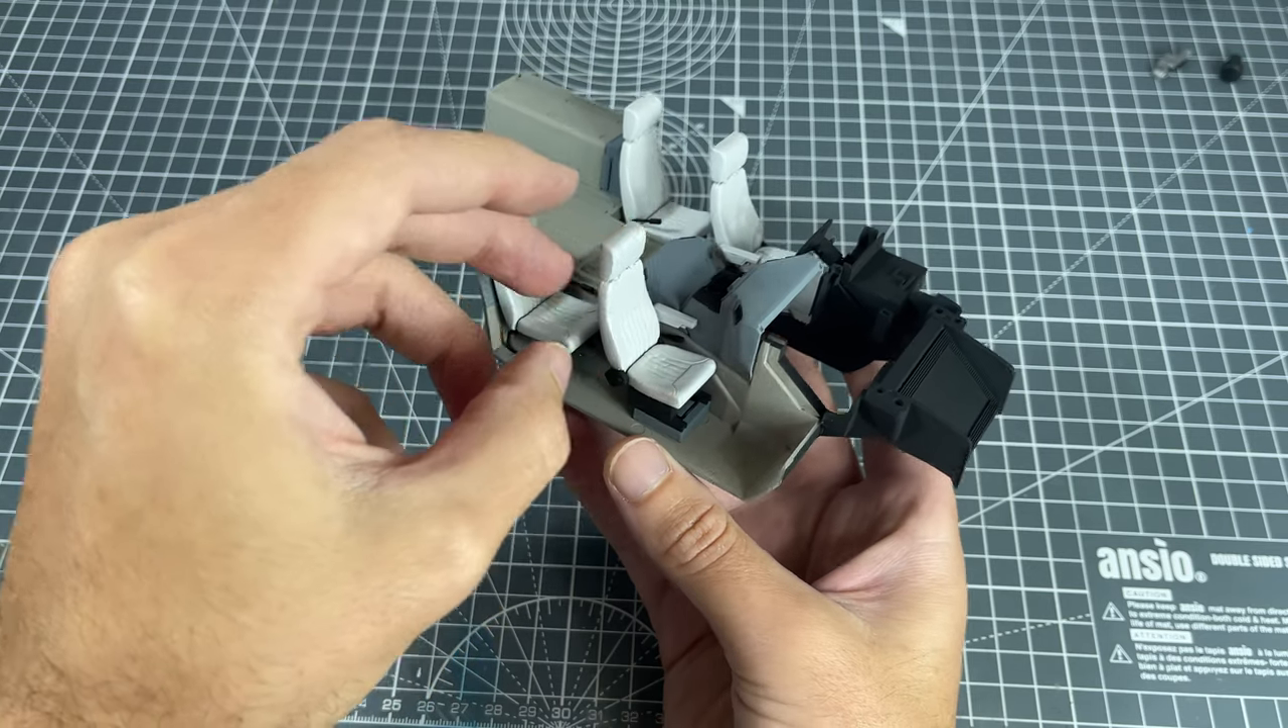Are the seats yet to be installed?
No.